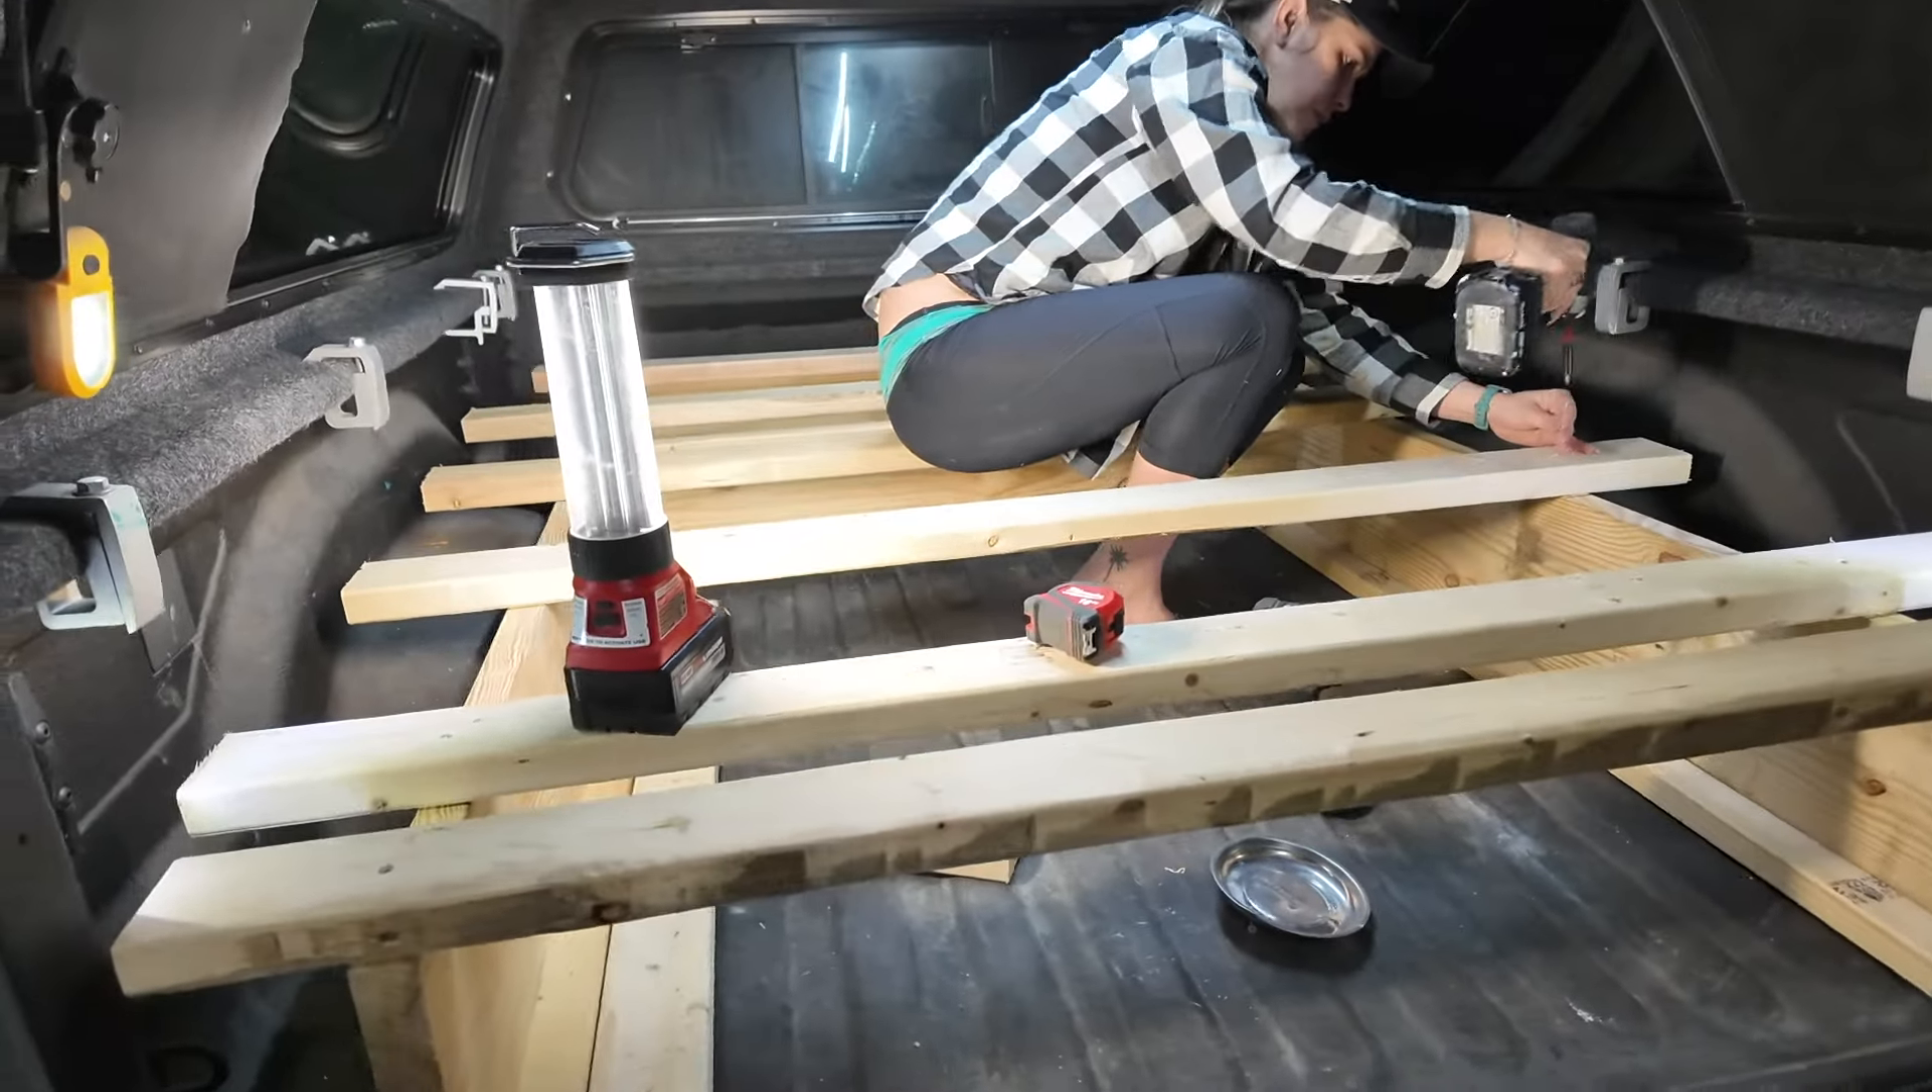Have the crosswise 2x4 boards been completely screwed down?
No.